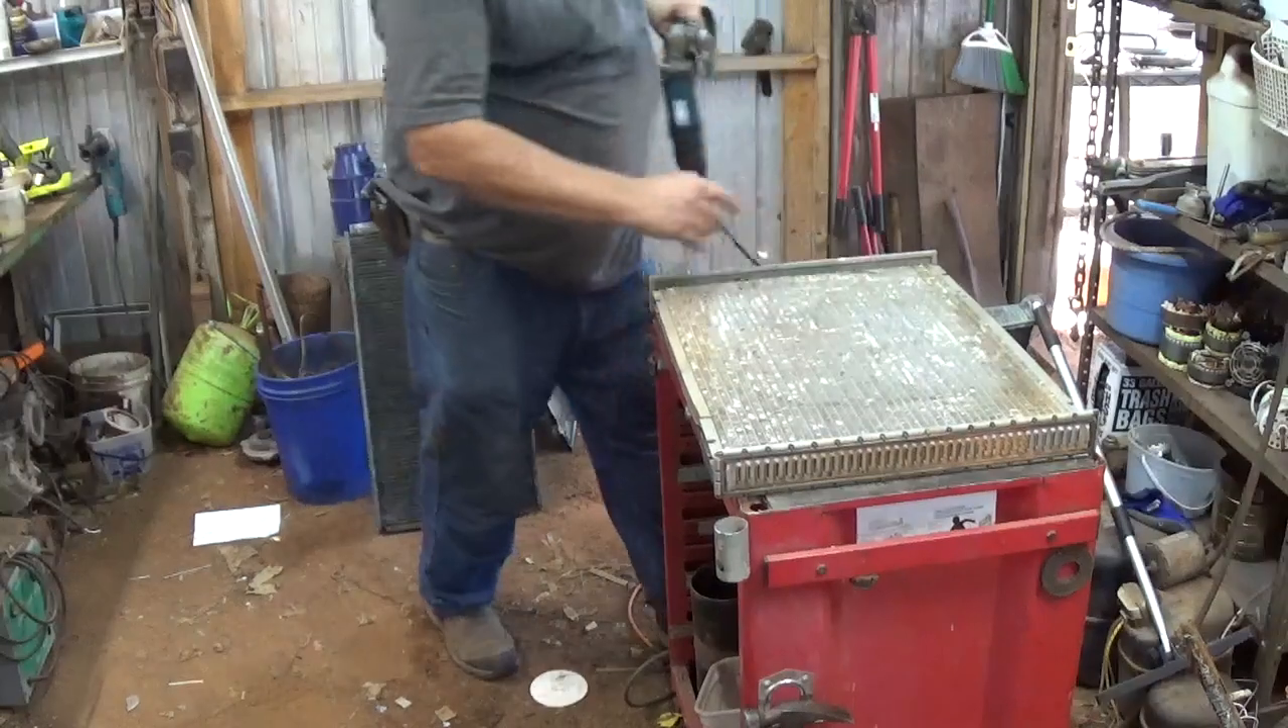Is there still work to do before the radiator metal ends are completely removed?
Yes.